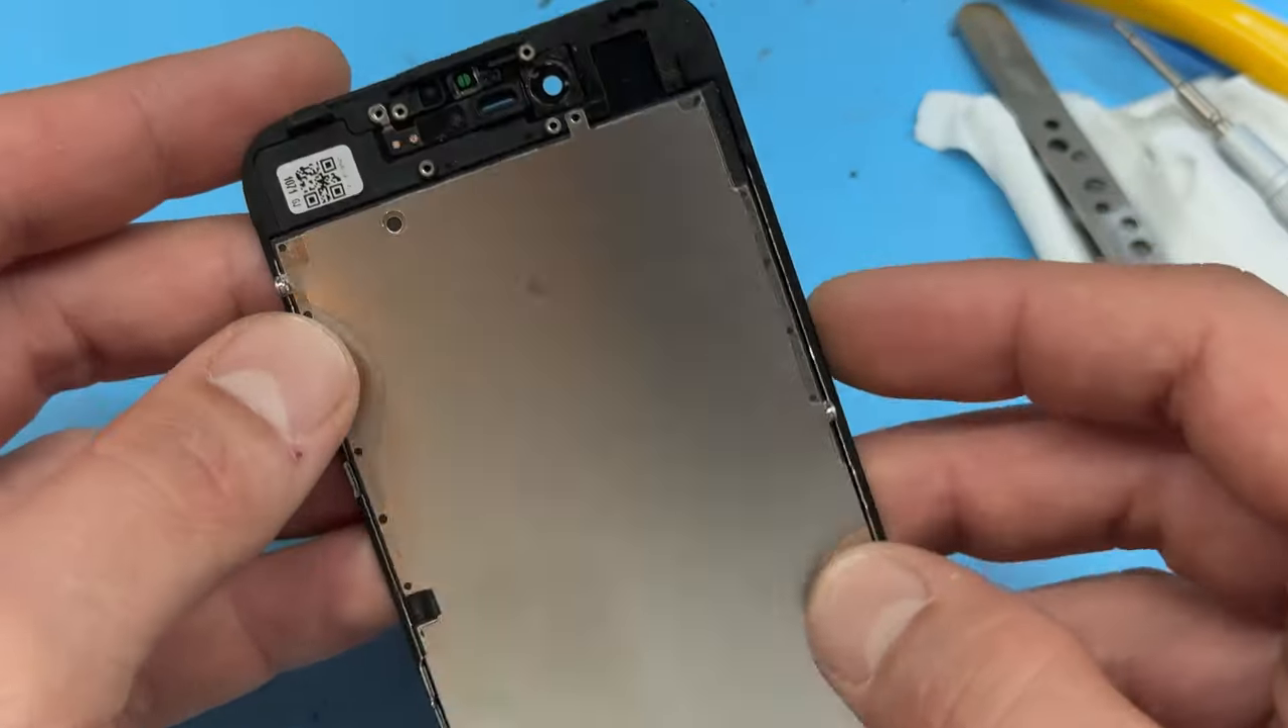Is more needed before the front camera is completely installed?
Yes.